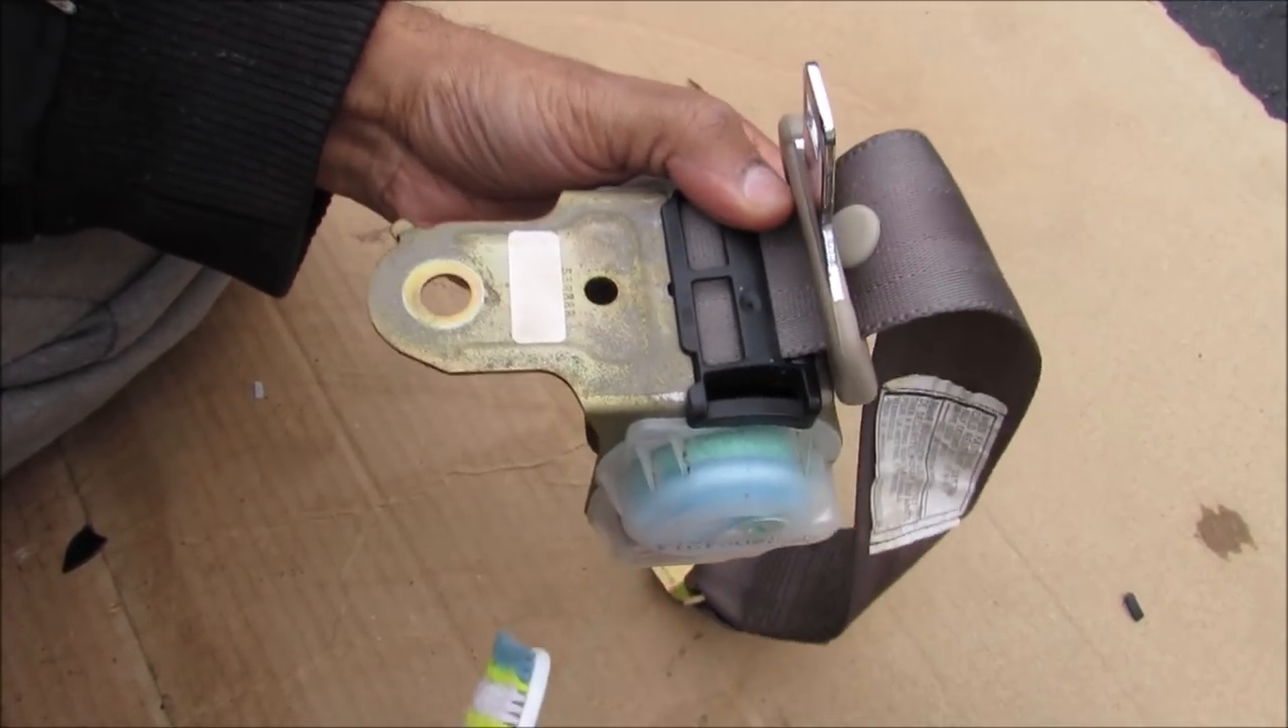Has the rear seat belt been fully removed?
Yes.